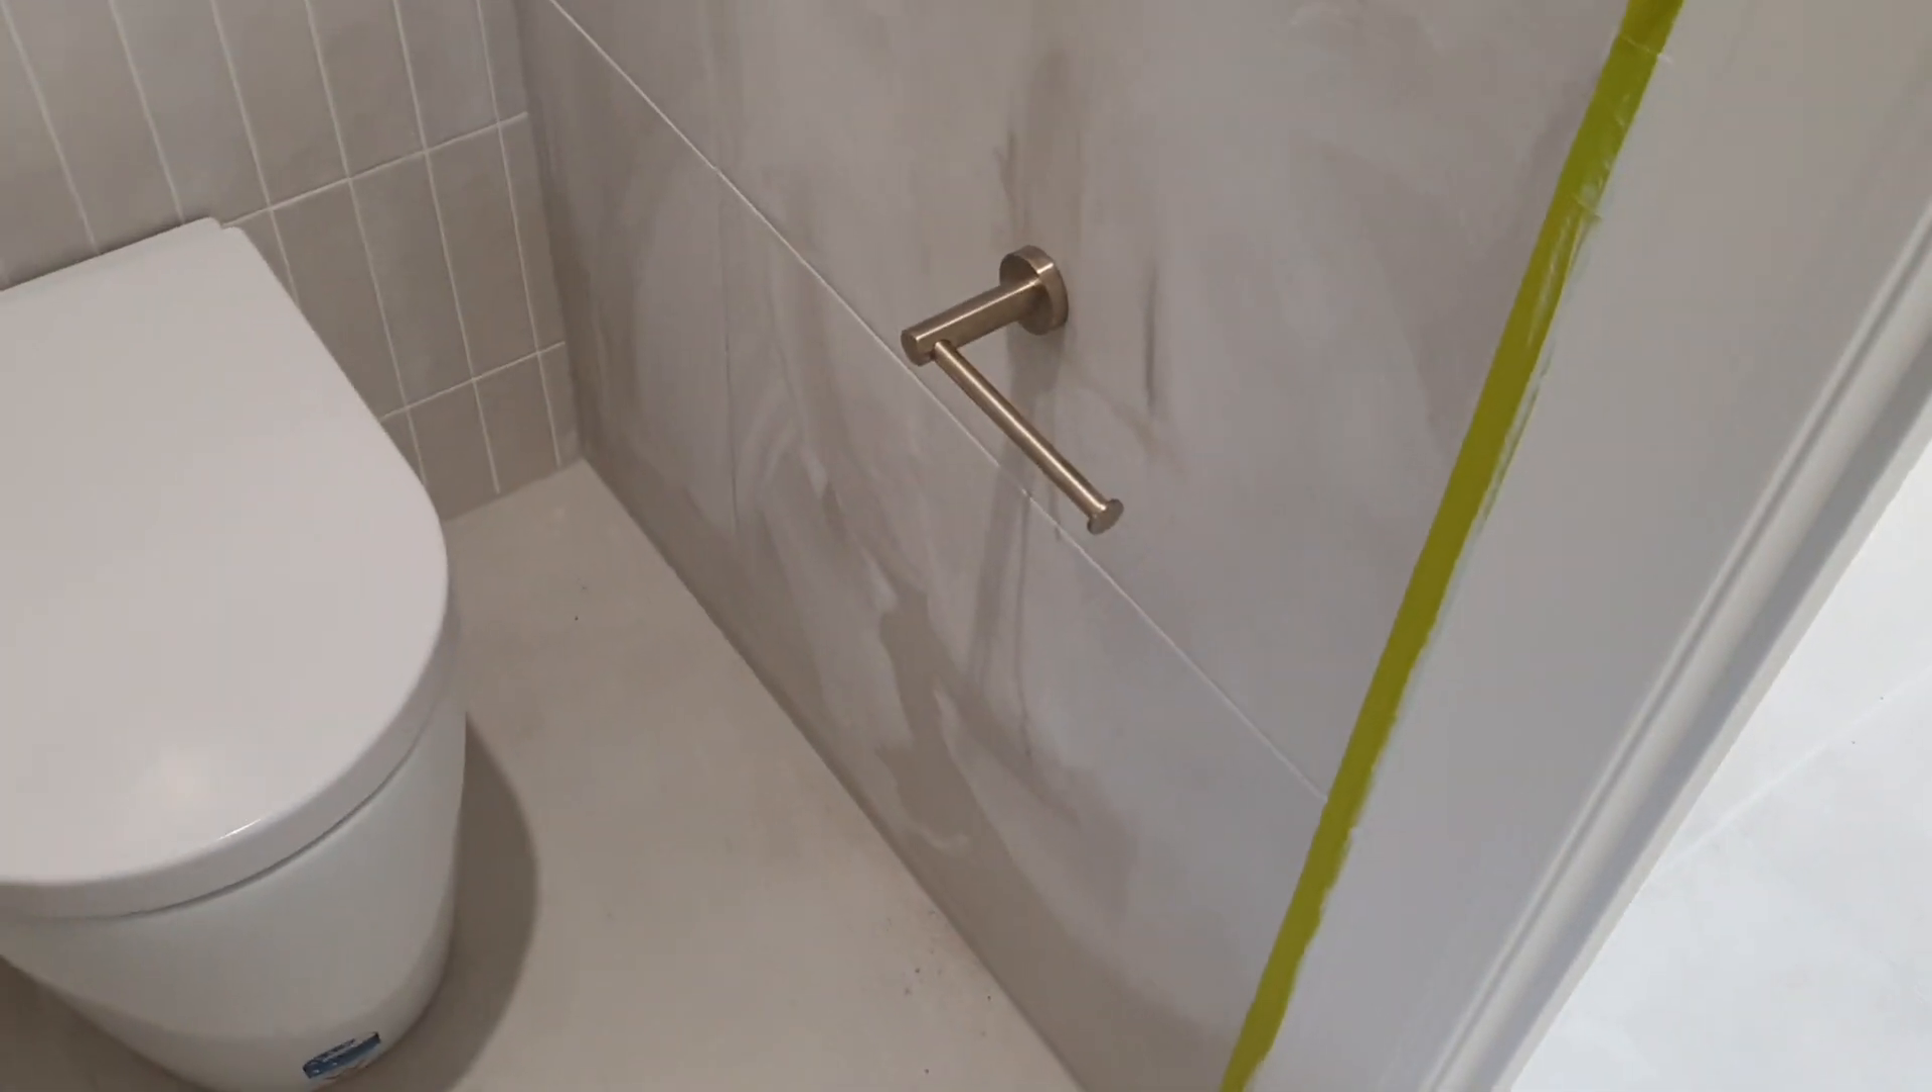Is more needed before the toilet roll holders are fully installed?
No.